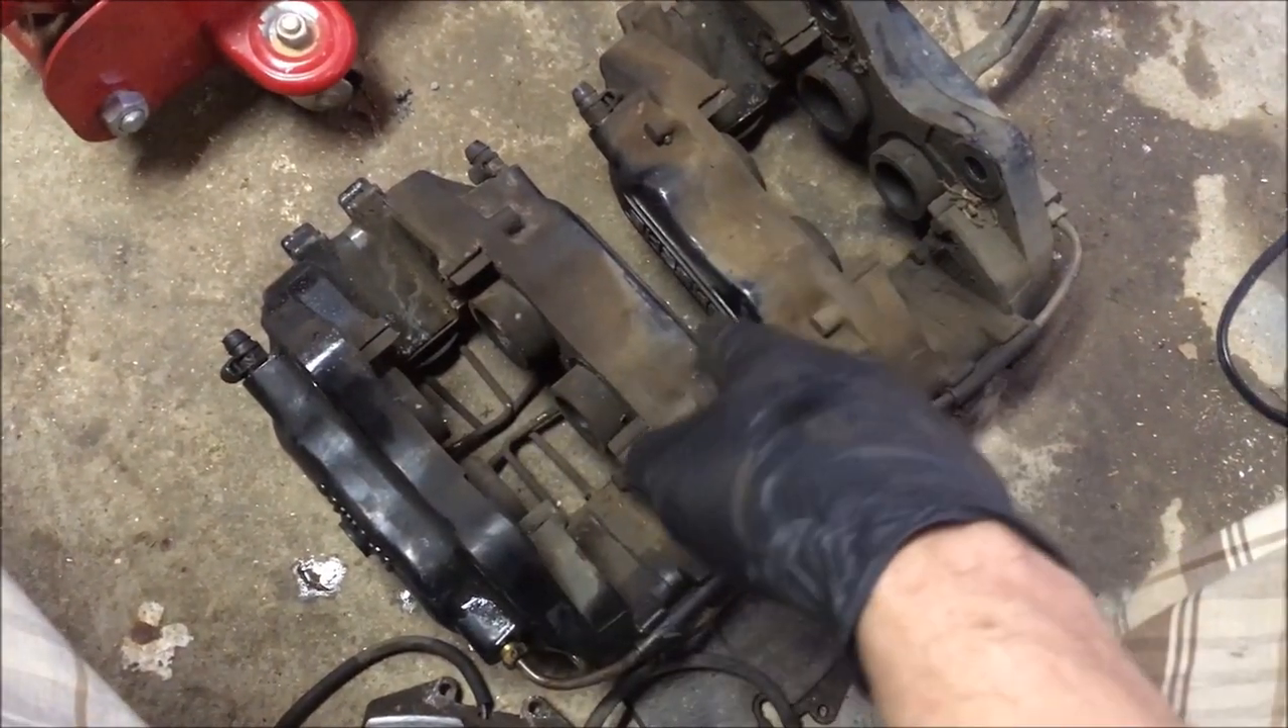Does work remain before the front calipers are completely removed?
No.